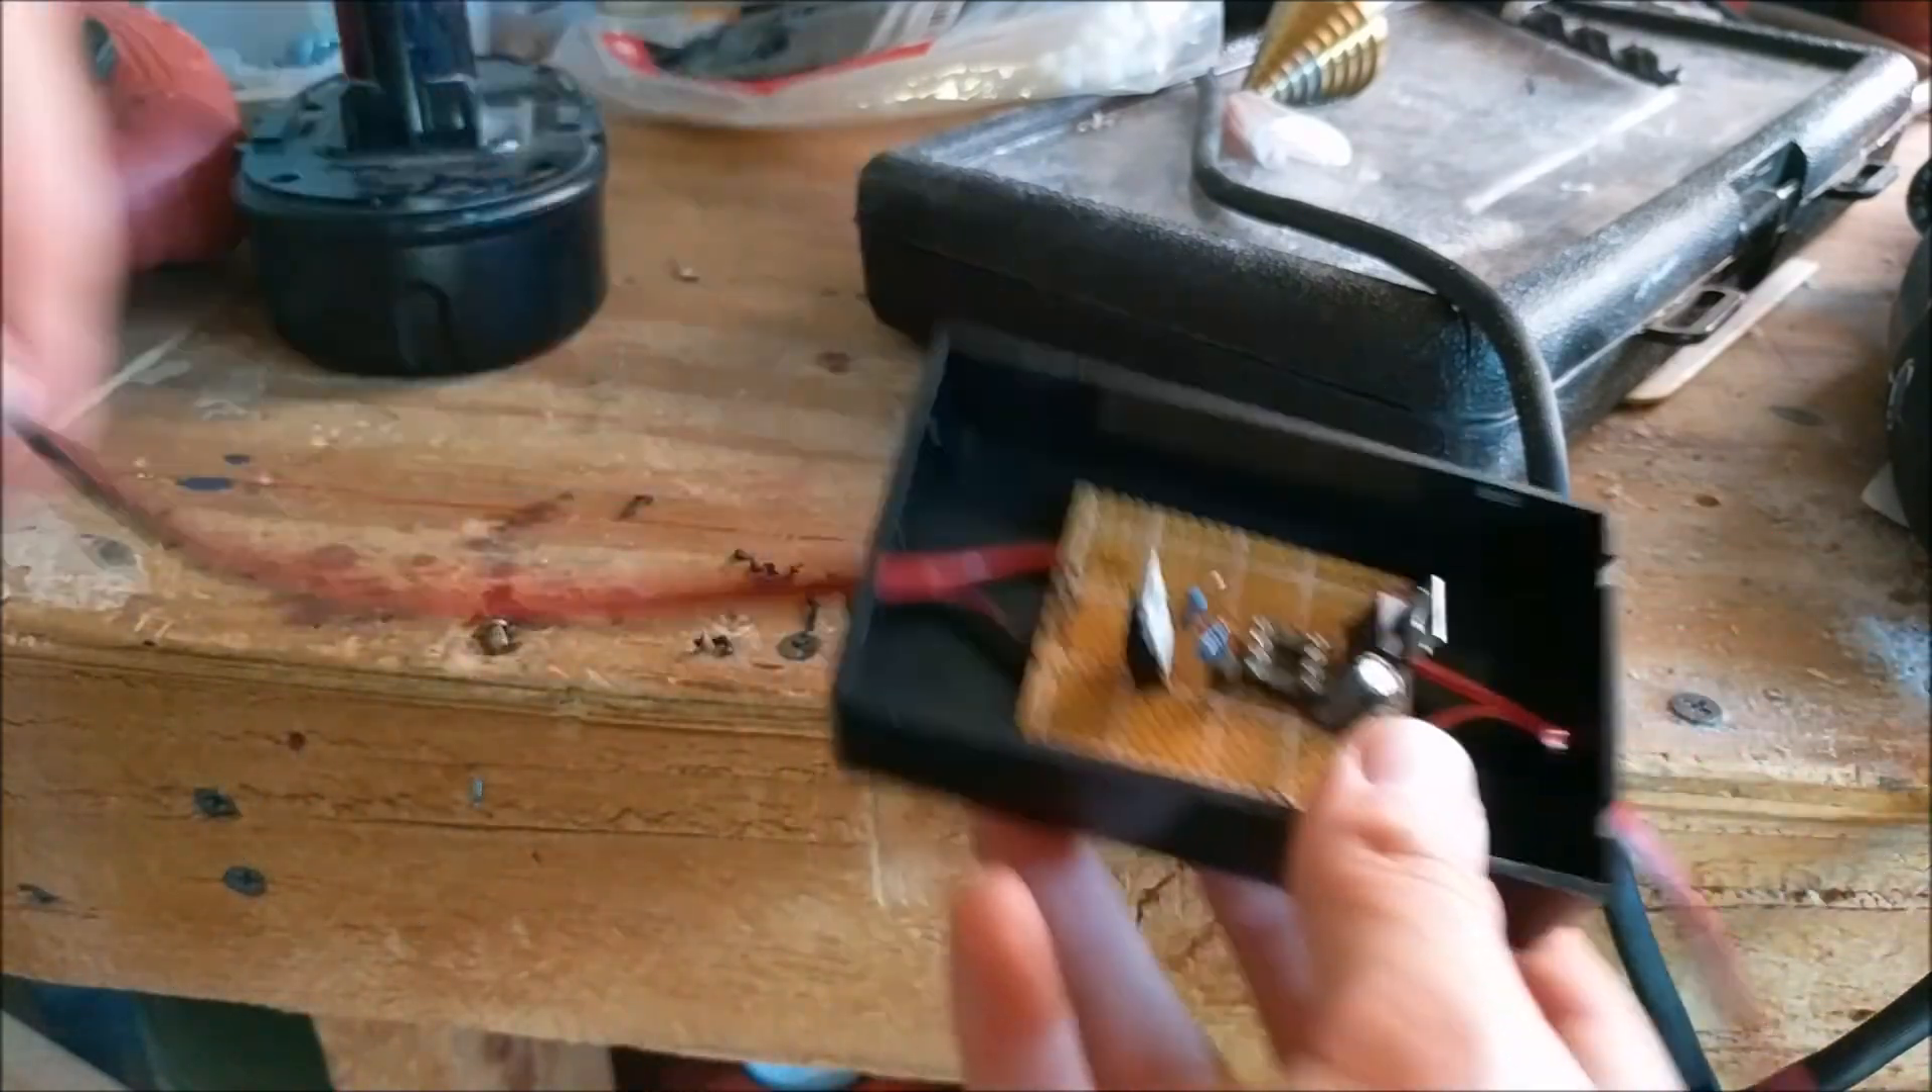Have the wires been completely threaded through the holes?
Yes.